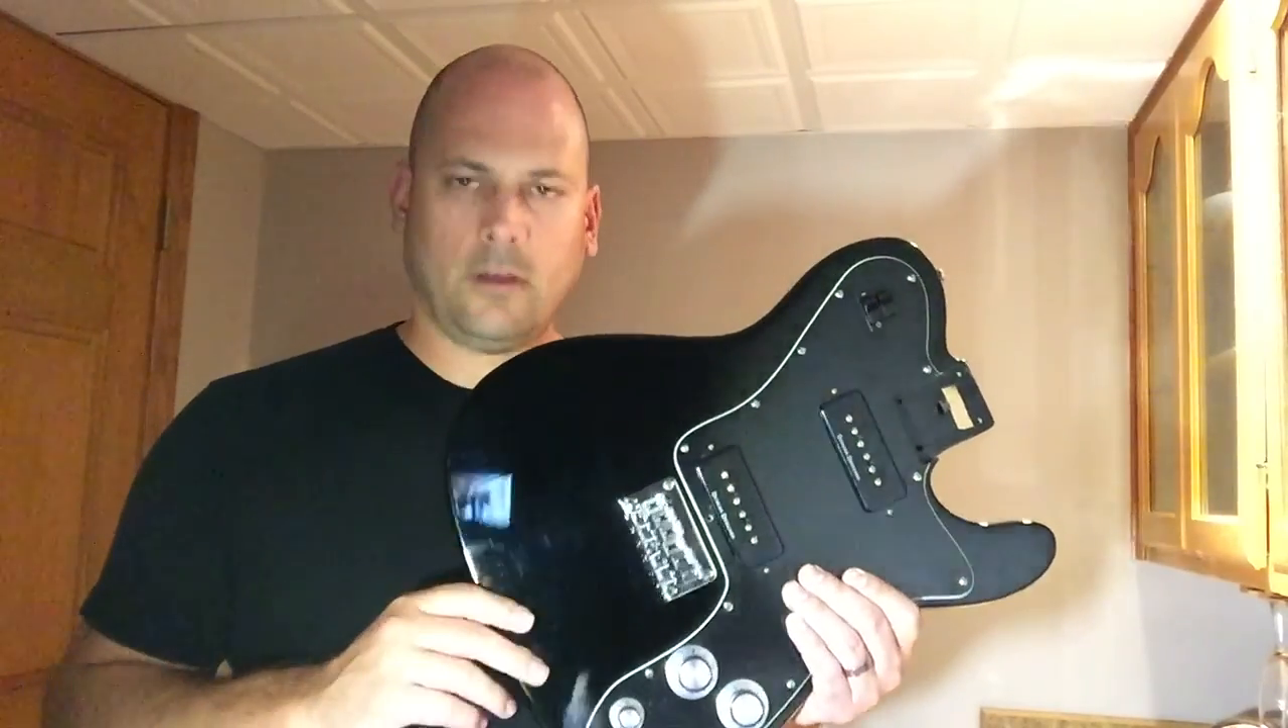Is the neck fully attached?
No.